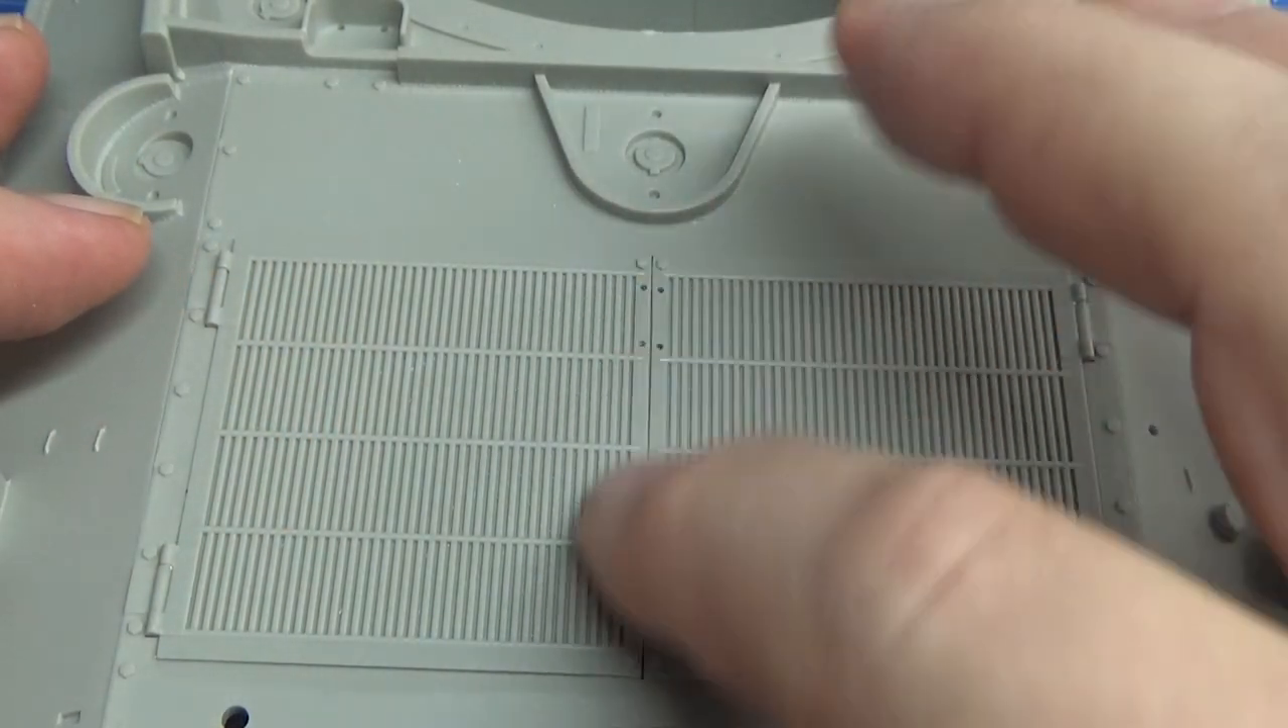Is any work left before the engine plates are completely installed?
No.